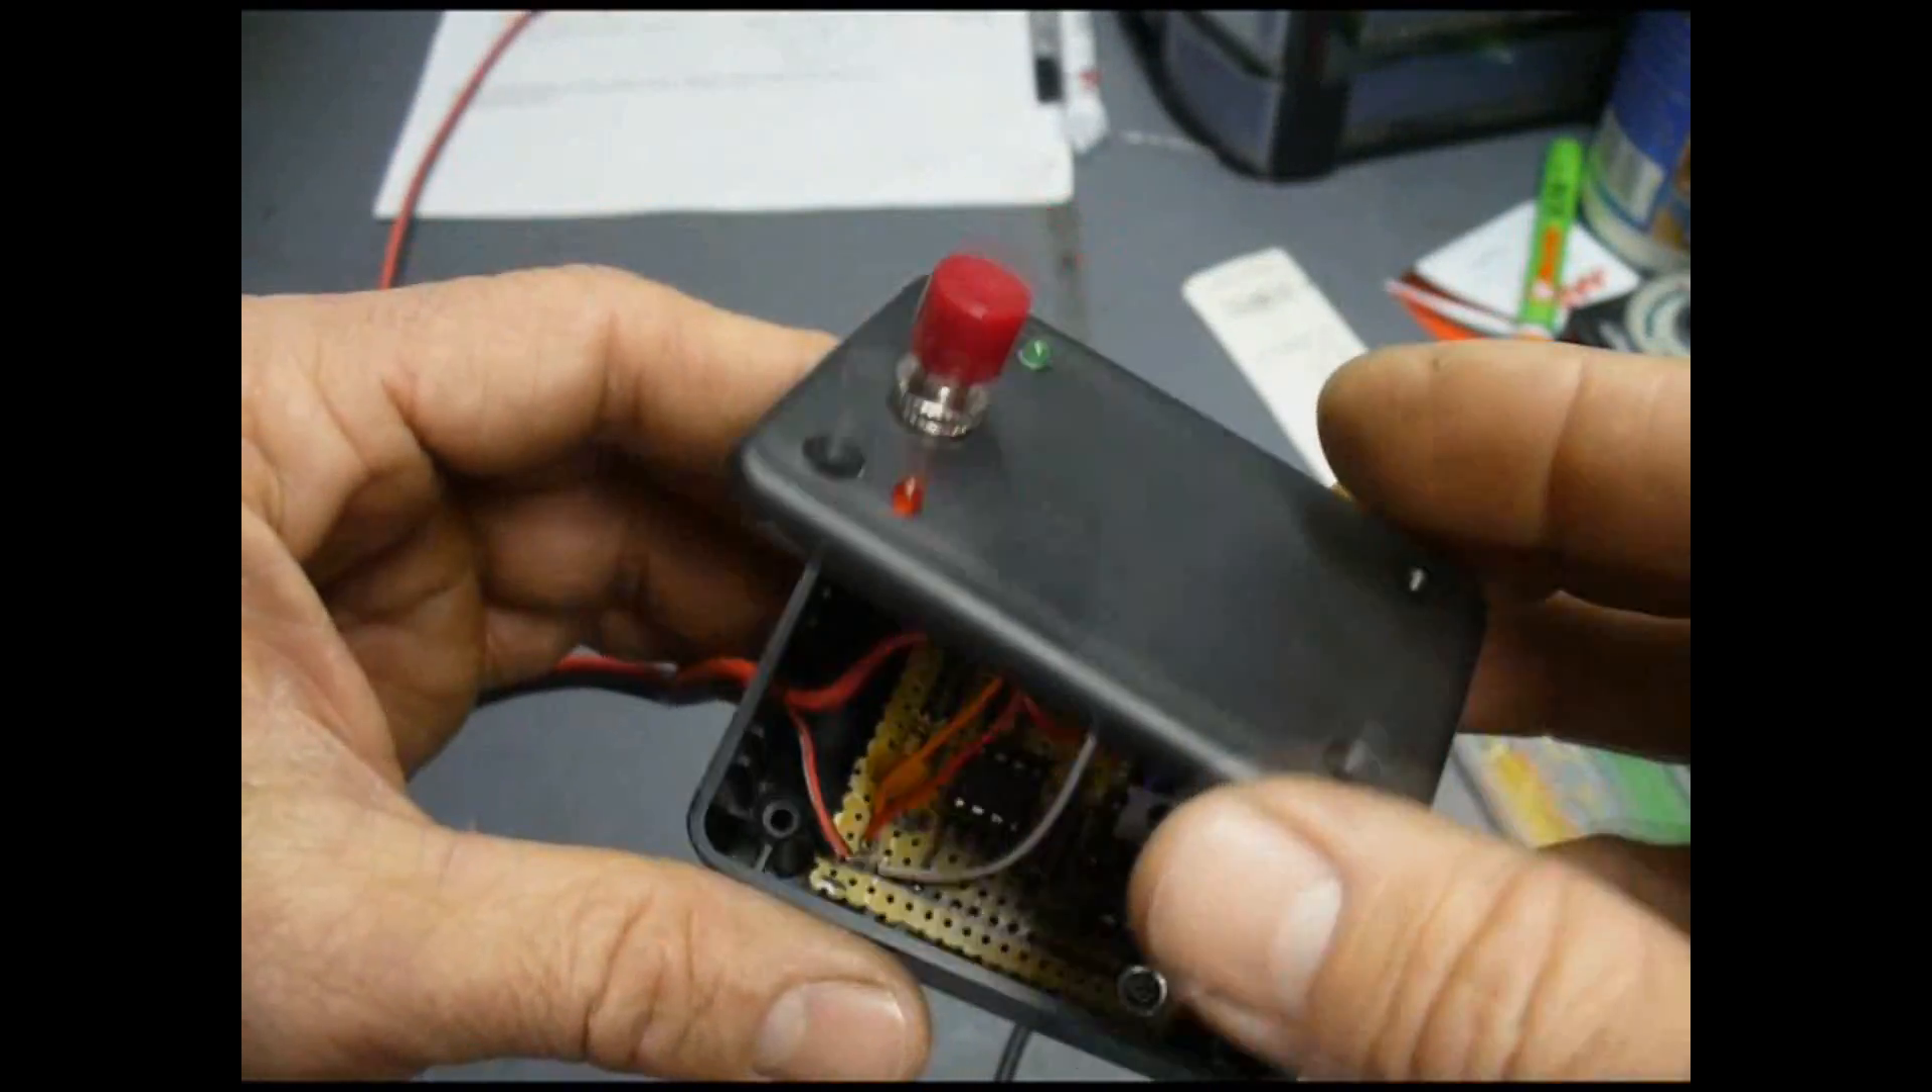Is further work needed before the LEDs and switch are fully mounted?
No.